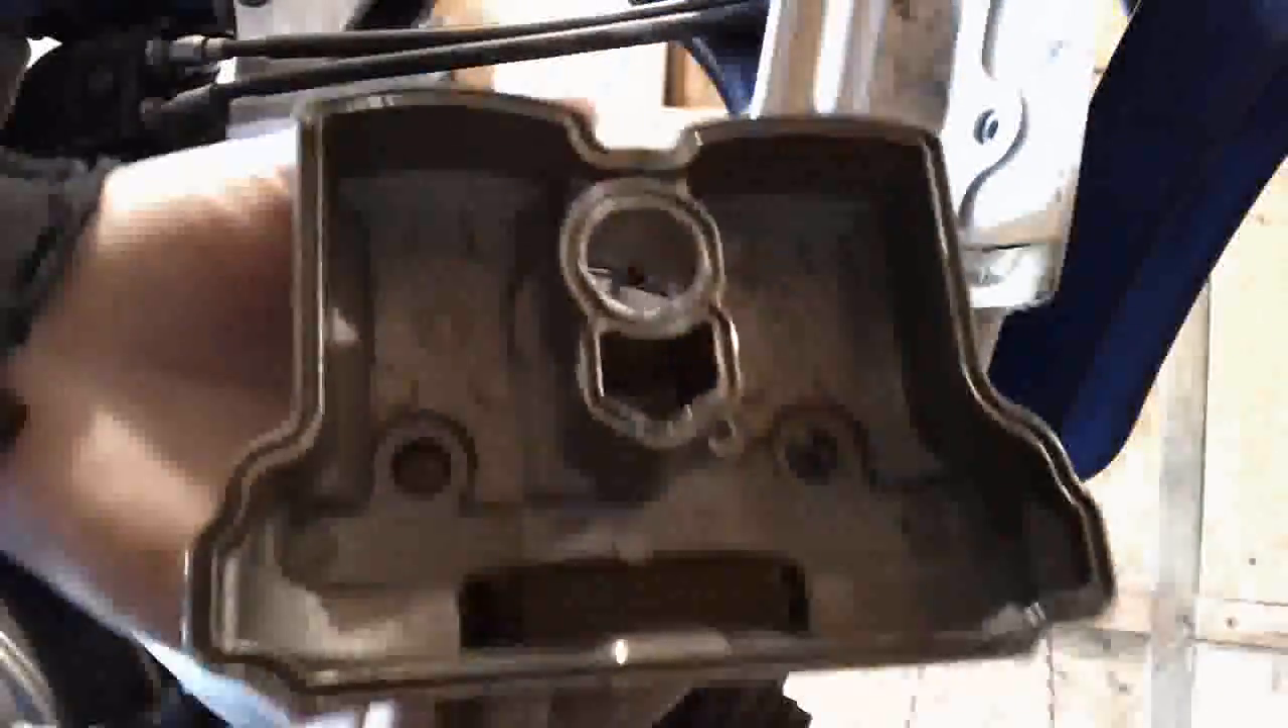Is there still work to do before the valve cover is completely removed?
No.